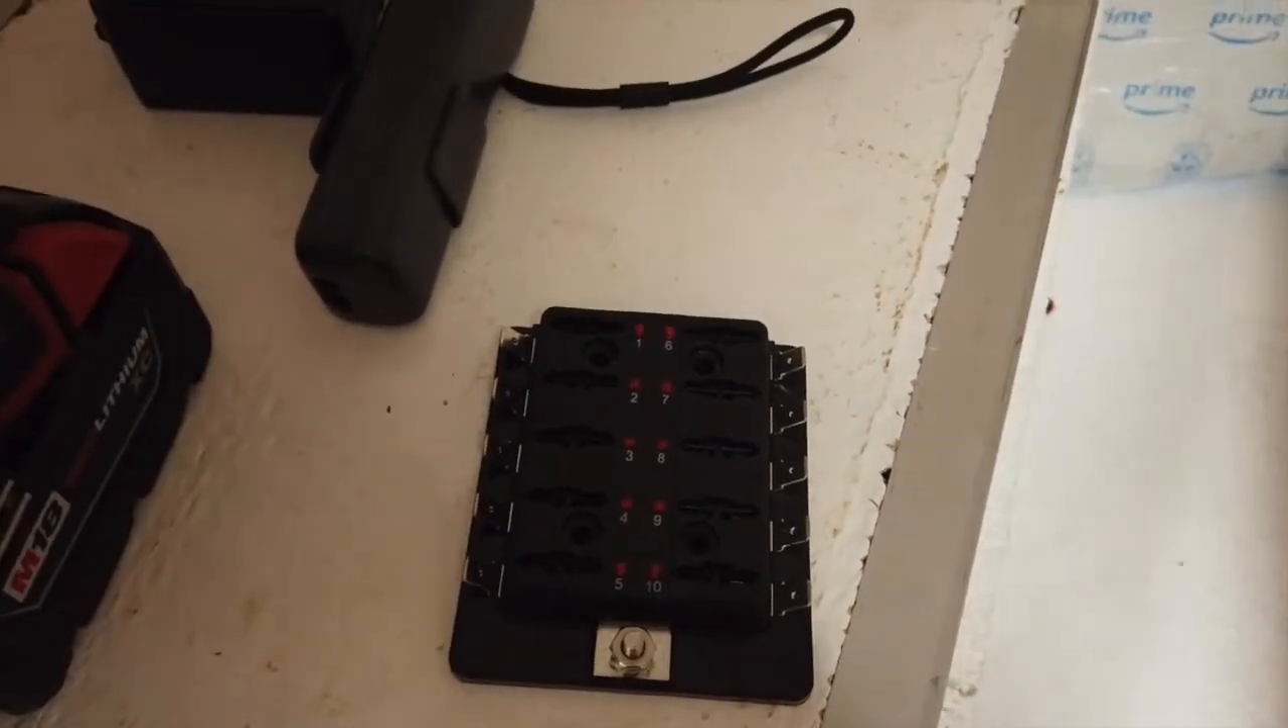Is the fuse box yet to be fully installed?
Yes.